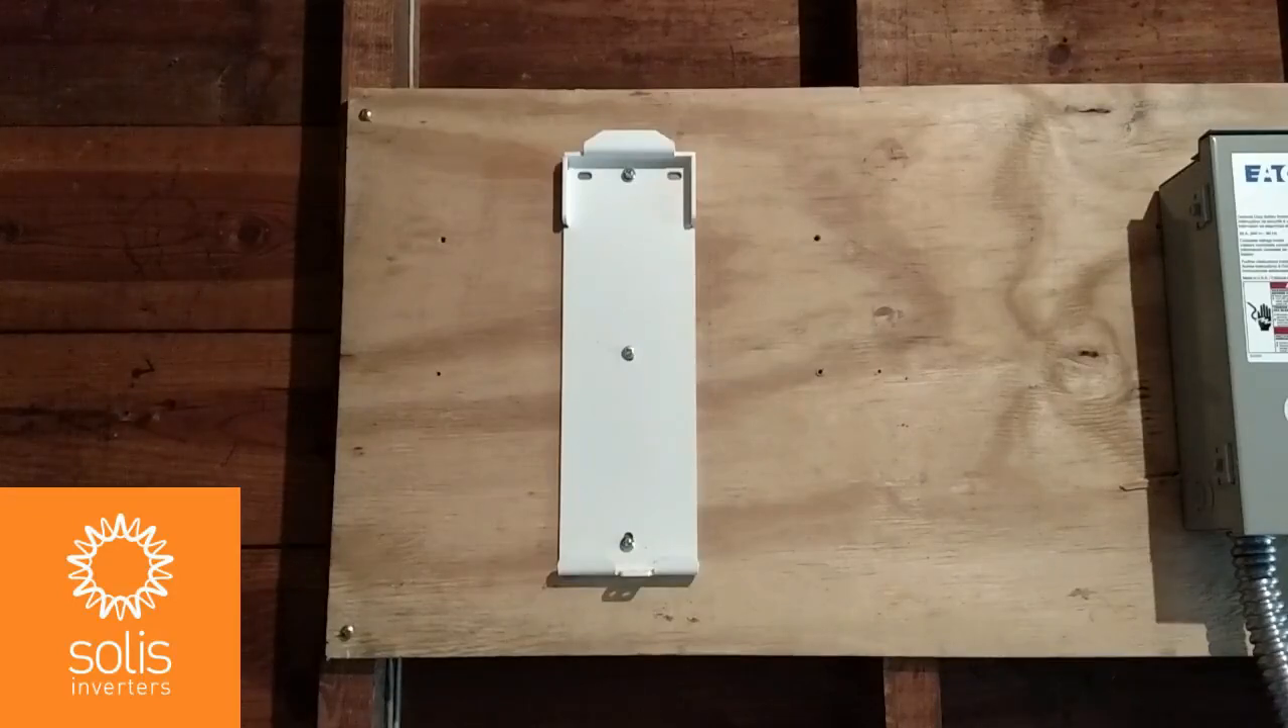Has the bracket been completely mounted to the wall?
Yes.